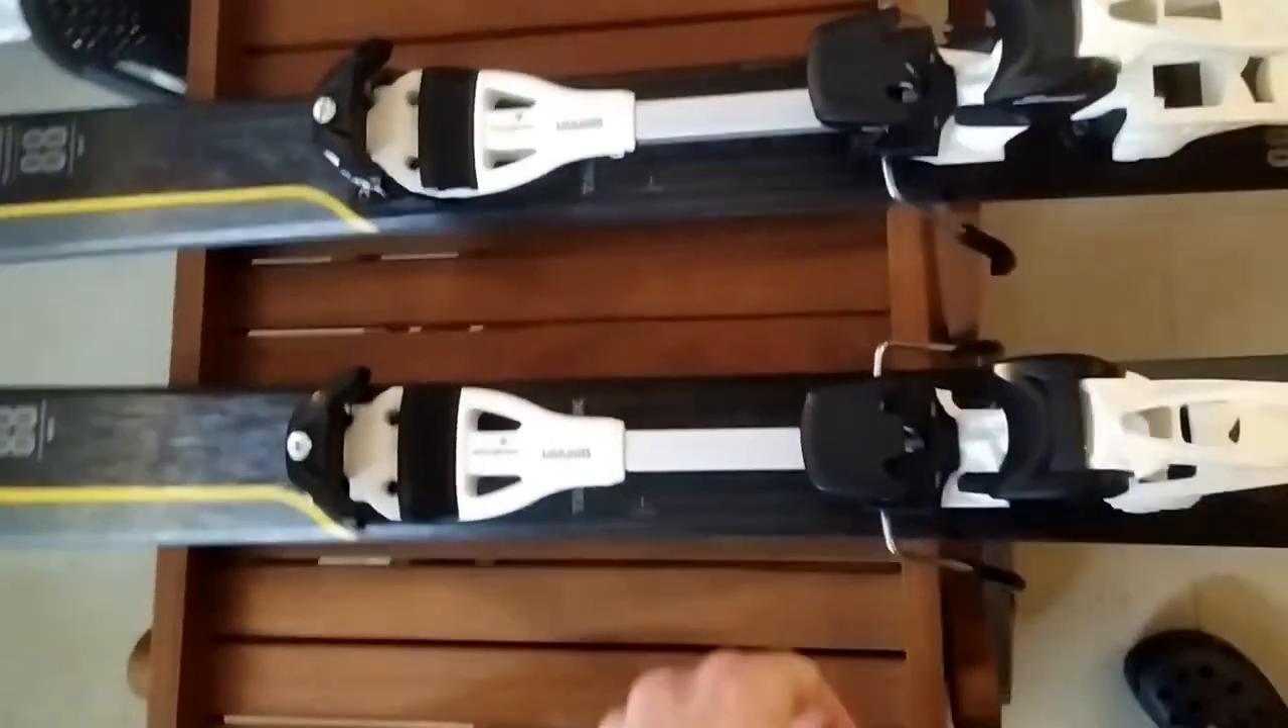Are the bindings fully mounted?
Yes.